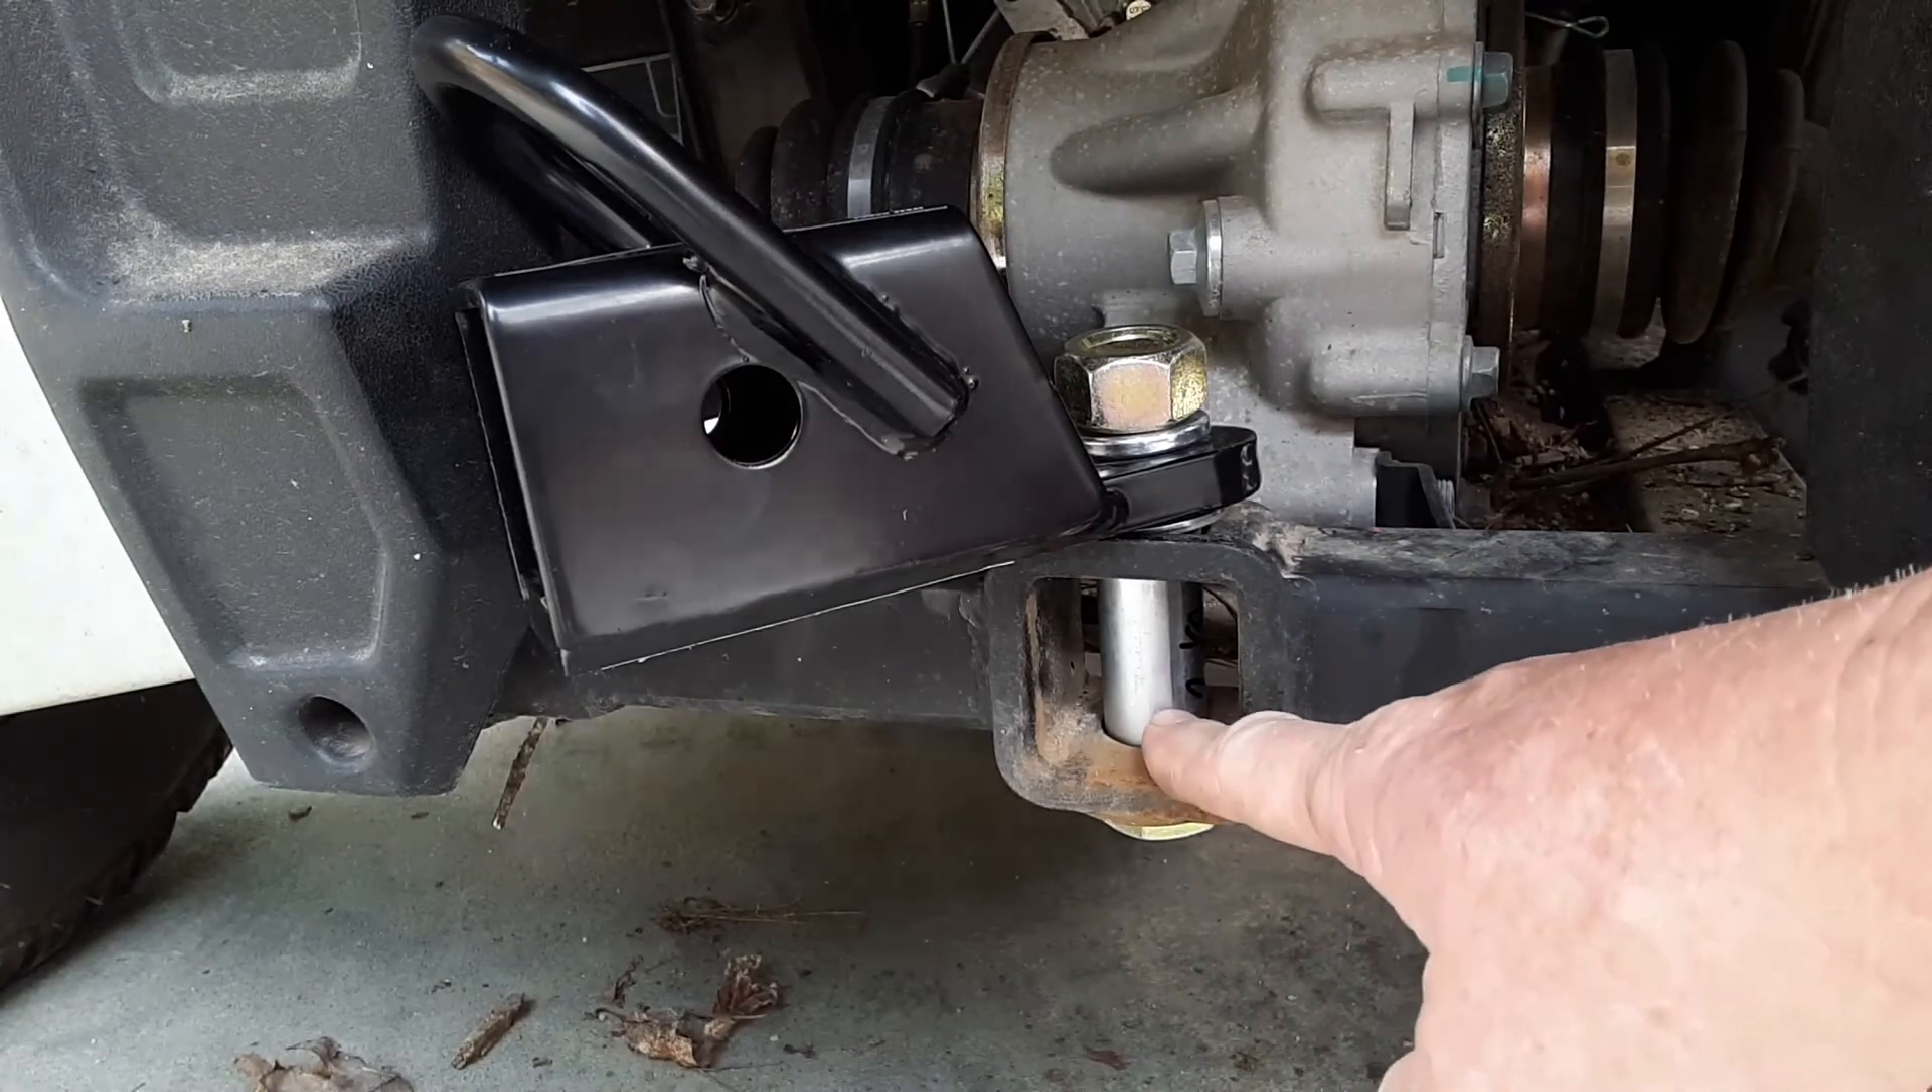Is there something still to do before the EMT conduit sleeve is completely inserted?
No.